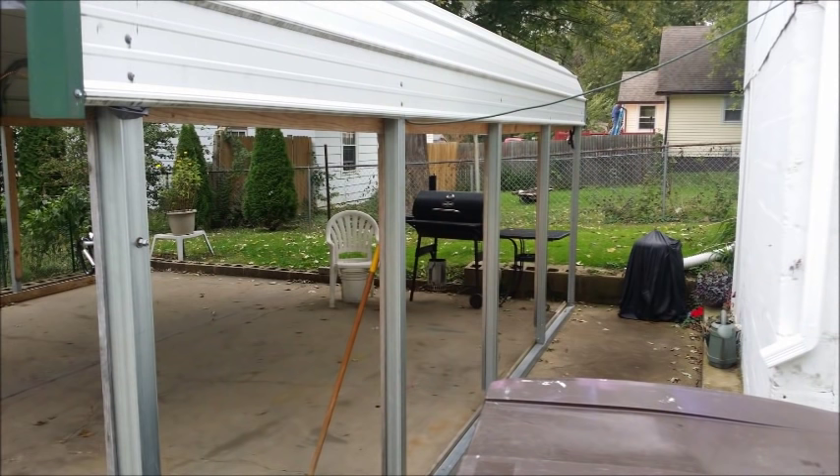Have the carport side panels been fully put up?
No.